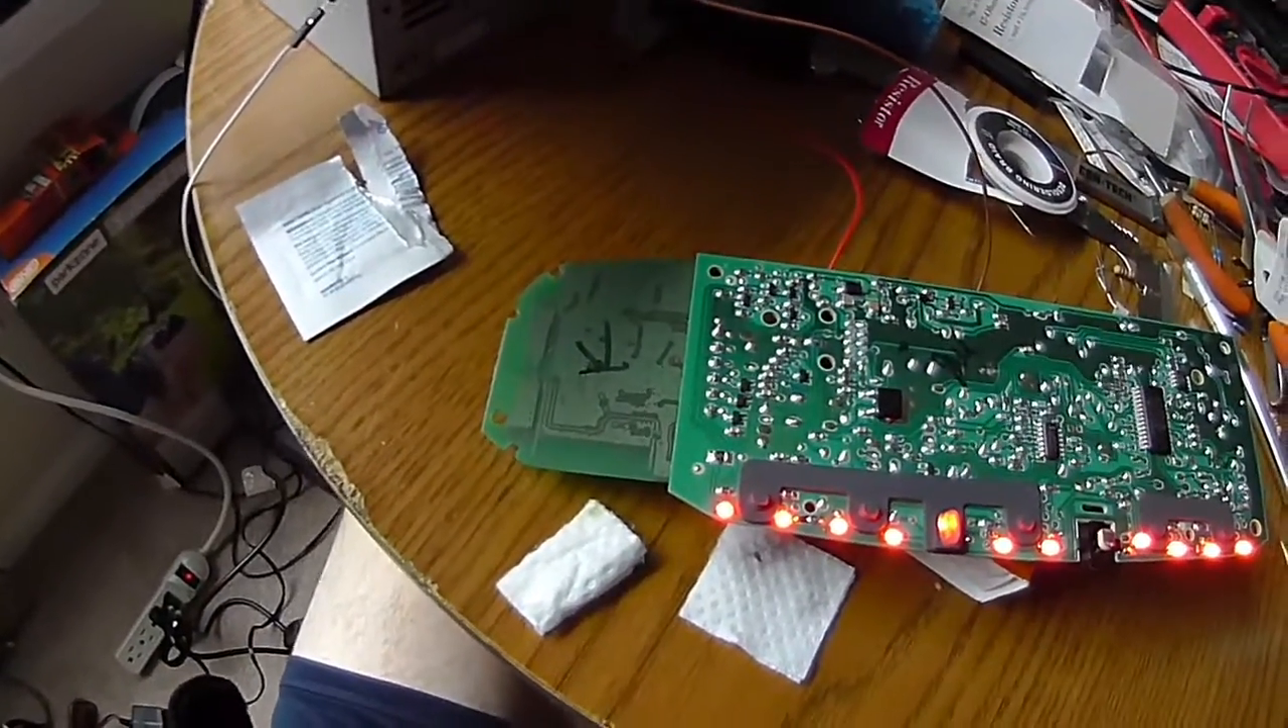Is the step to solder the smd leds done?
Yes.